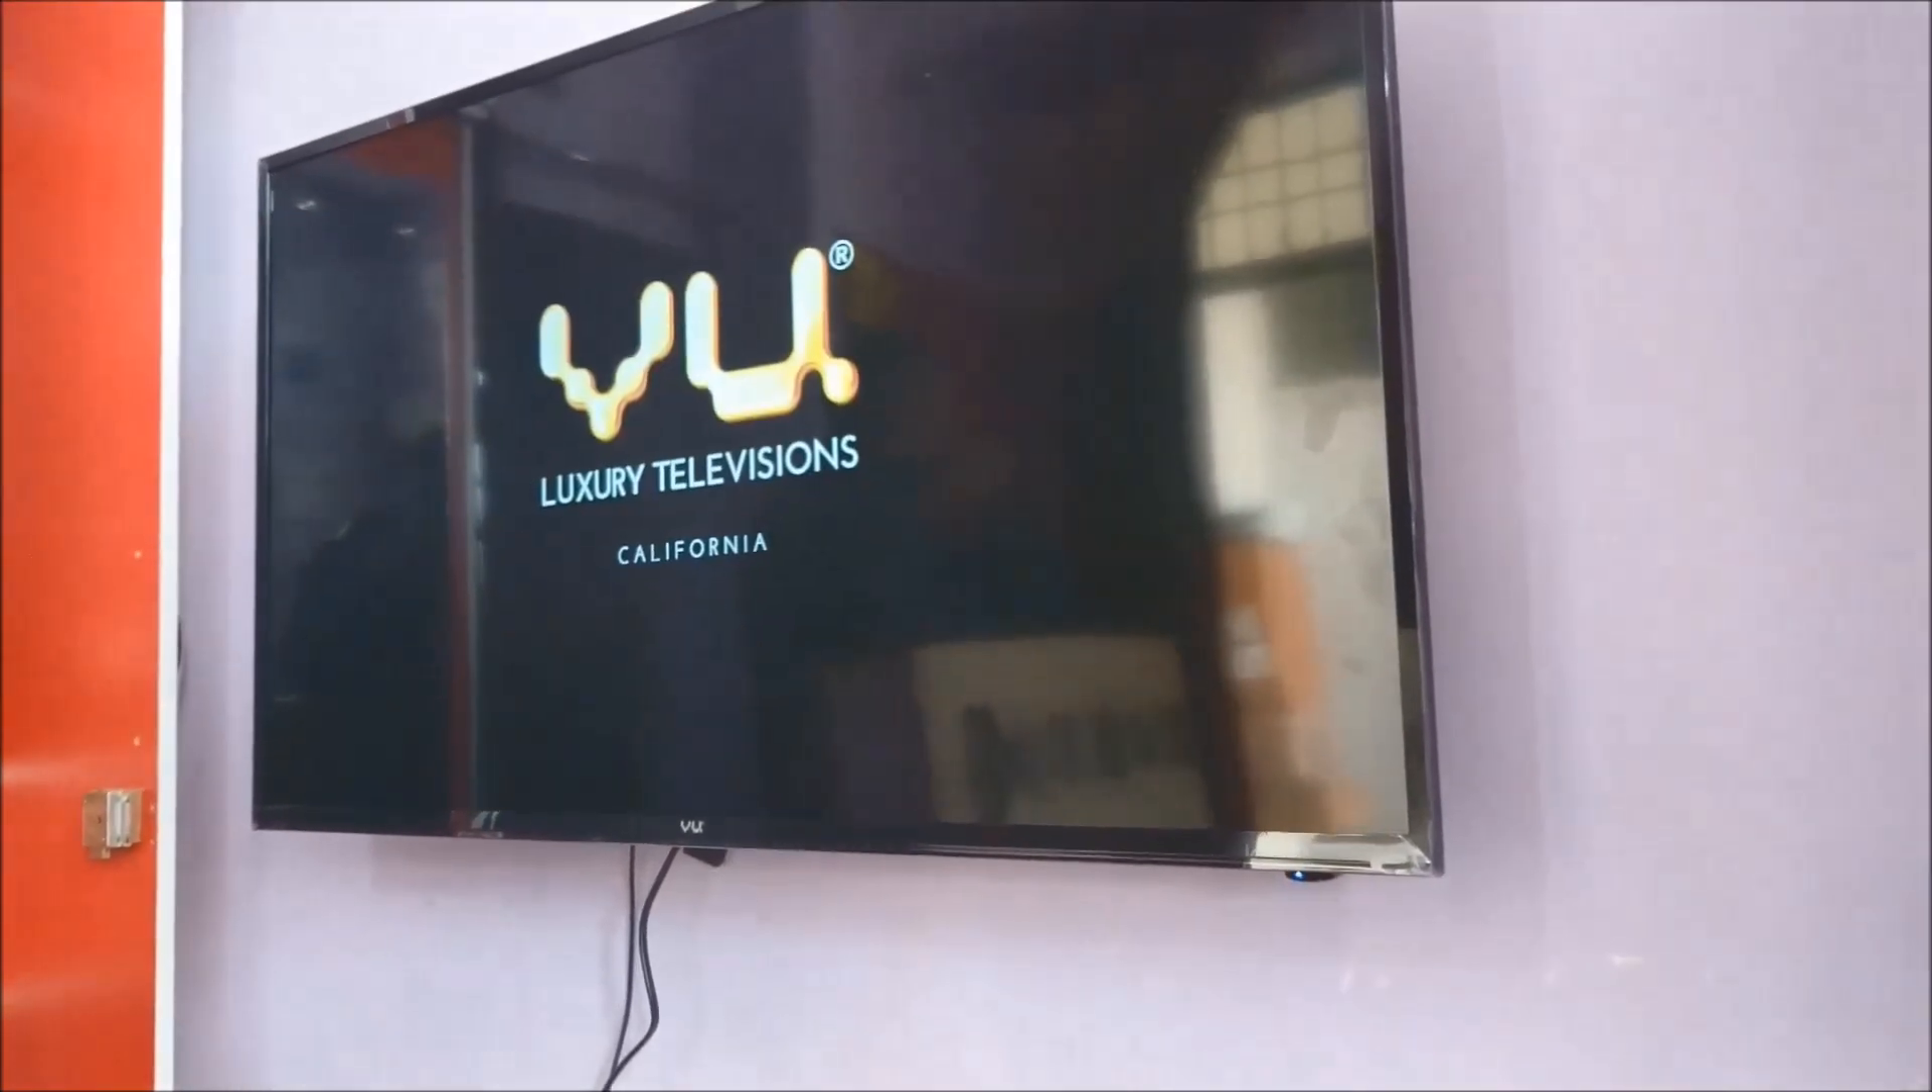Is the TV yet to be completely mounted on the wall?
No.